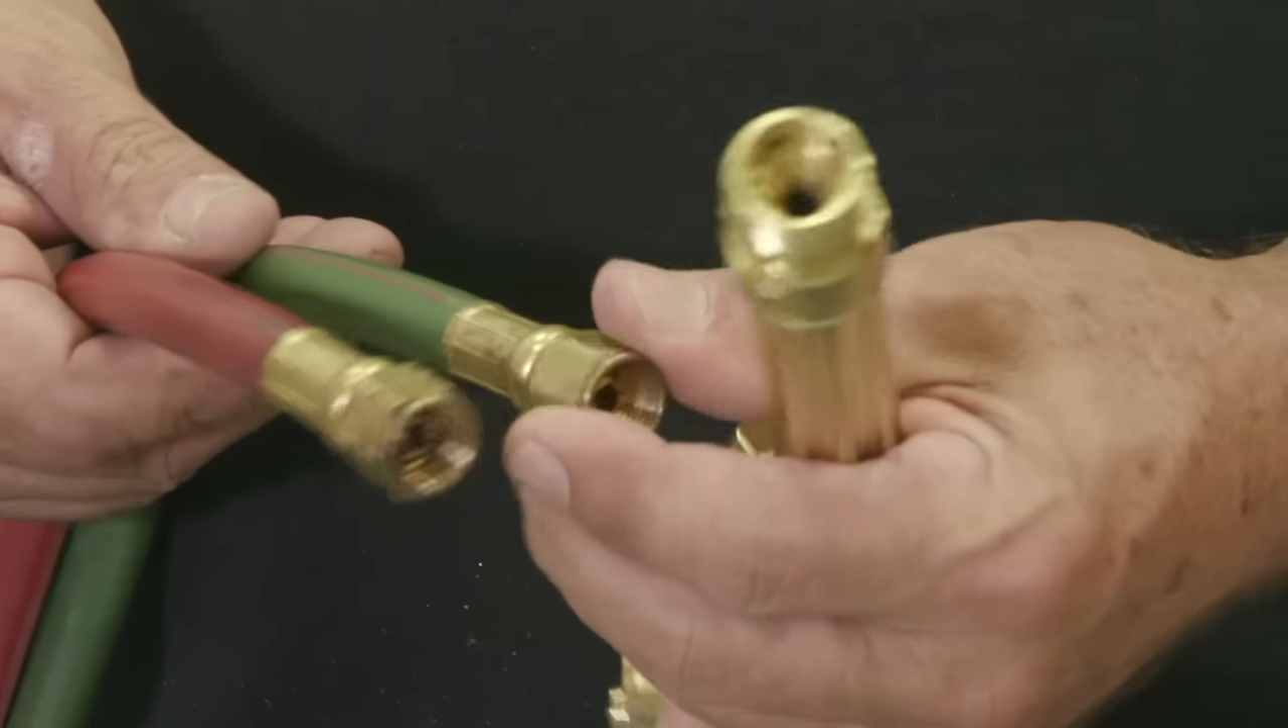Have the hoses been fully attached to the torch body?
No.